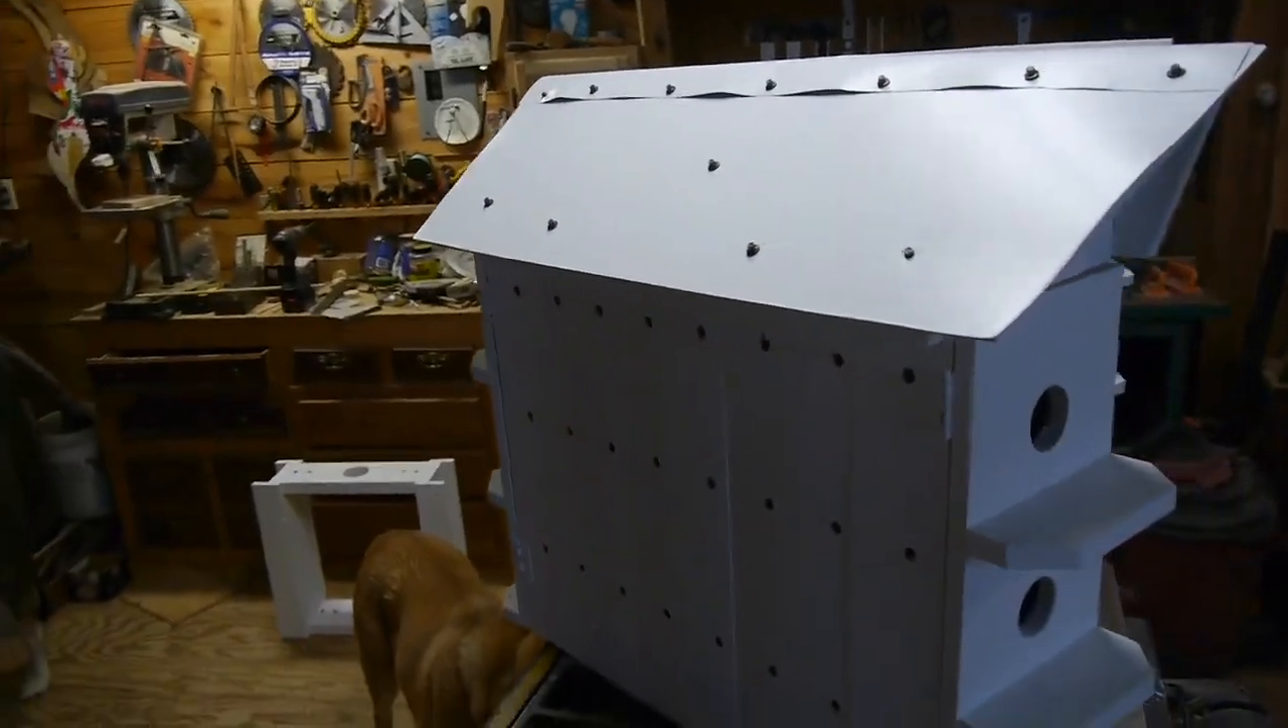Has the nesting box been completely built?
Yes.